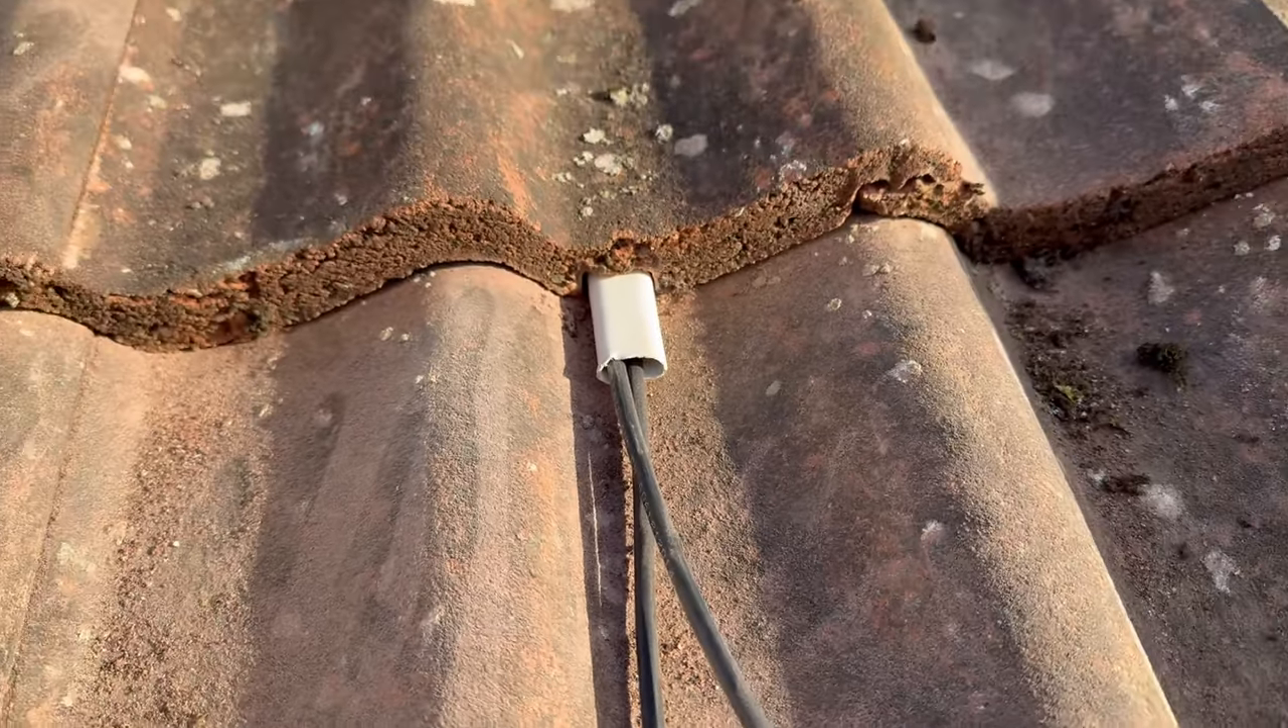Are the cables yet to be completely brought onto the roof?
No.